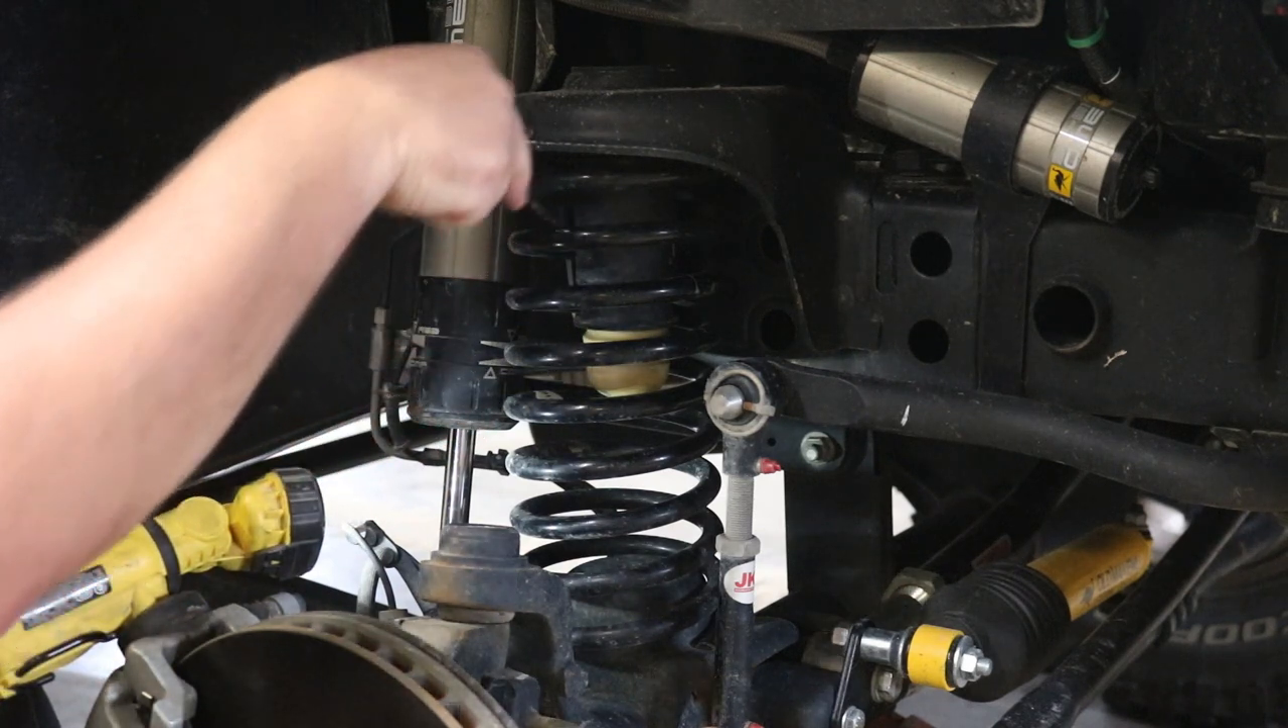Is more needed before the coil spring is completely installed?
No.